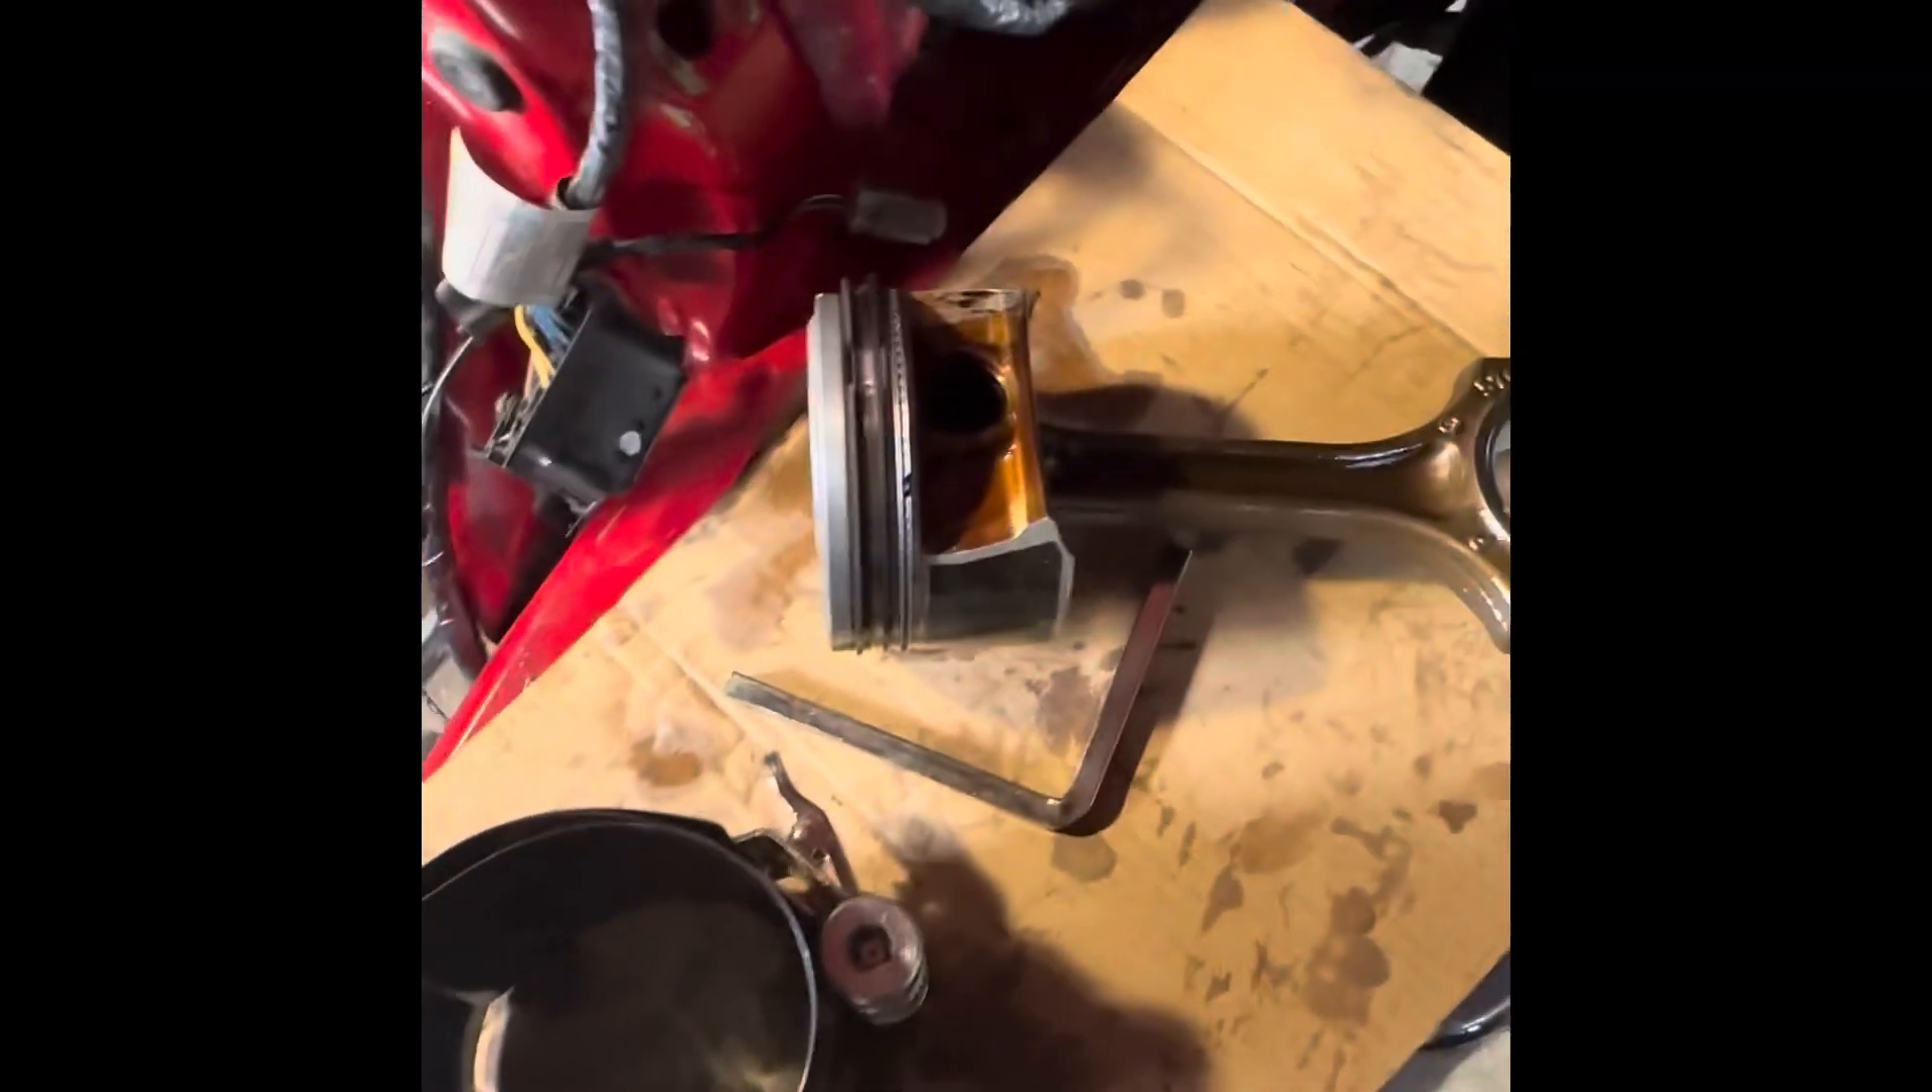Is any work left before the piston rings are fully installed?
No.